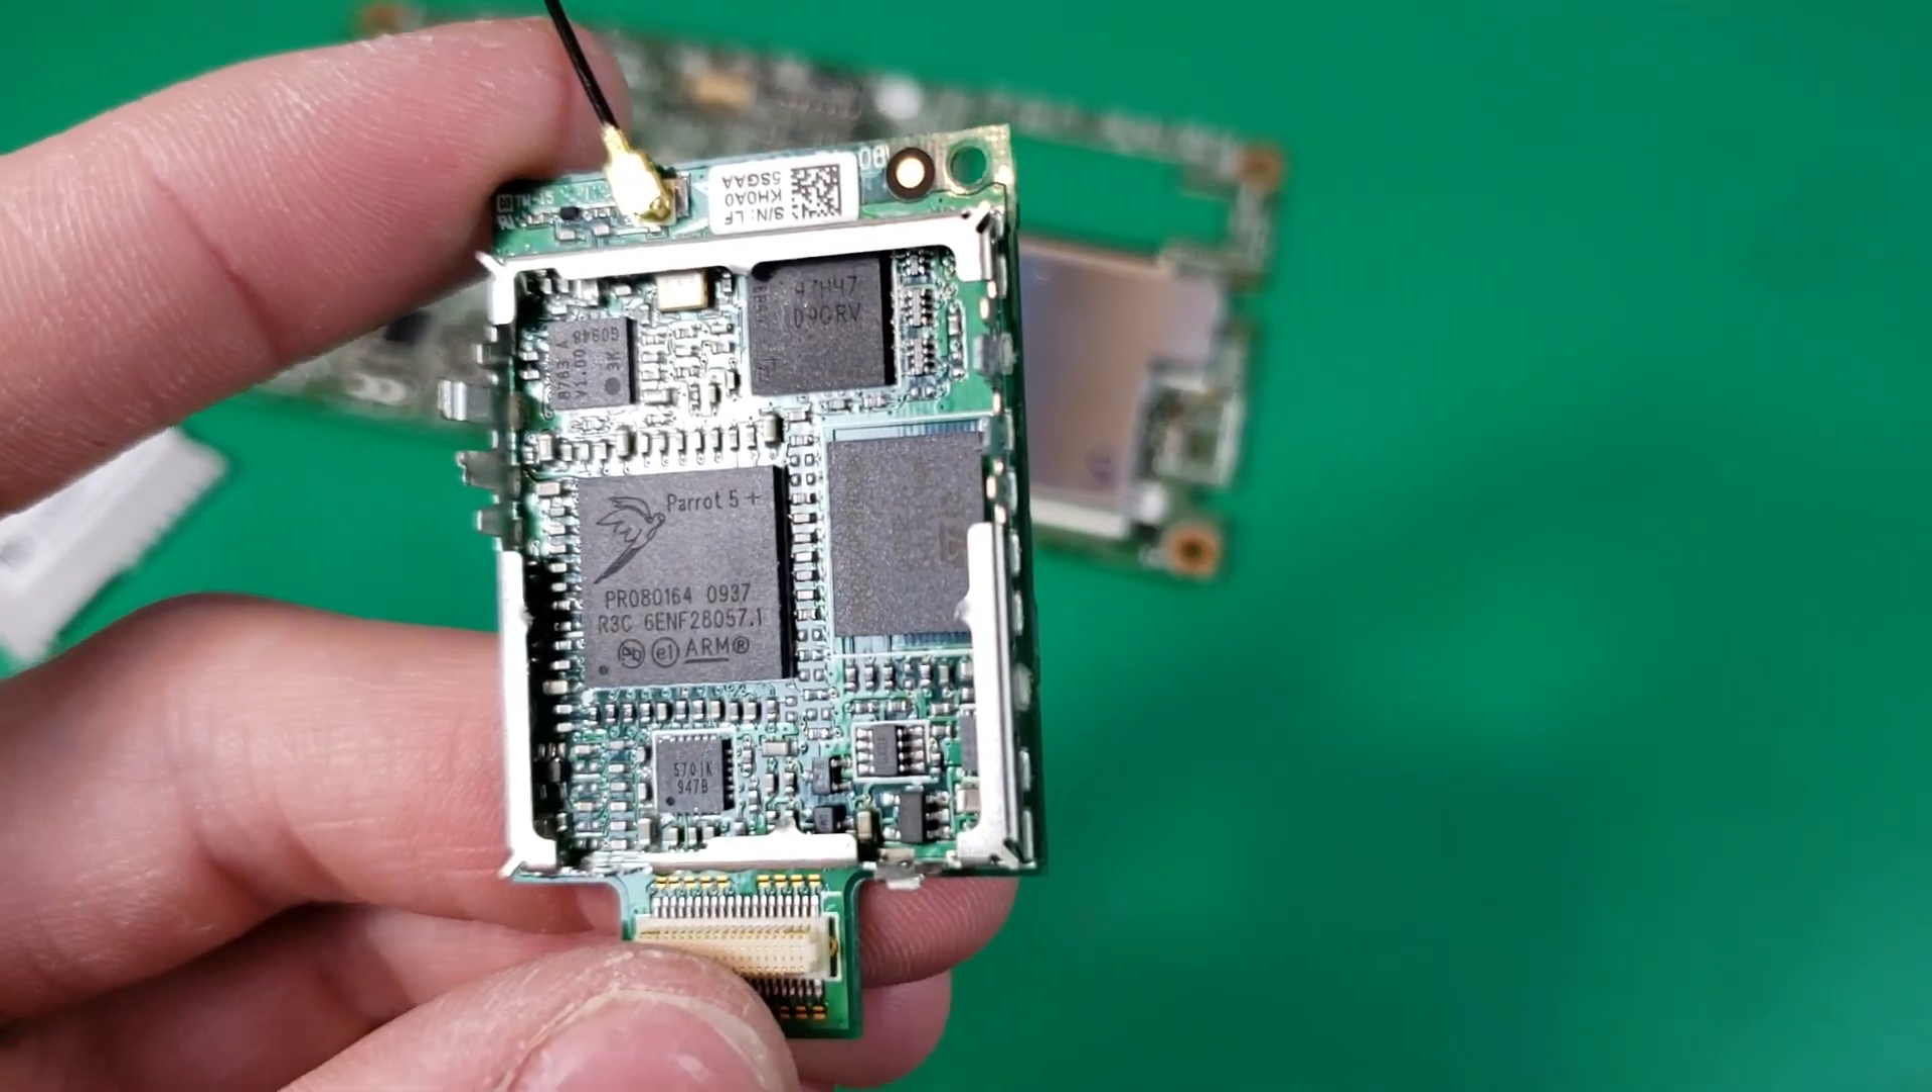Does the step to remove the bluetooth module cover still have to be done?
No.